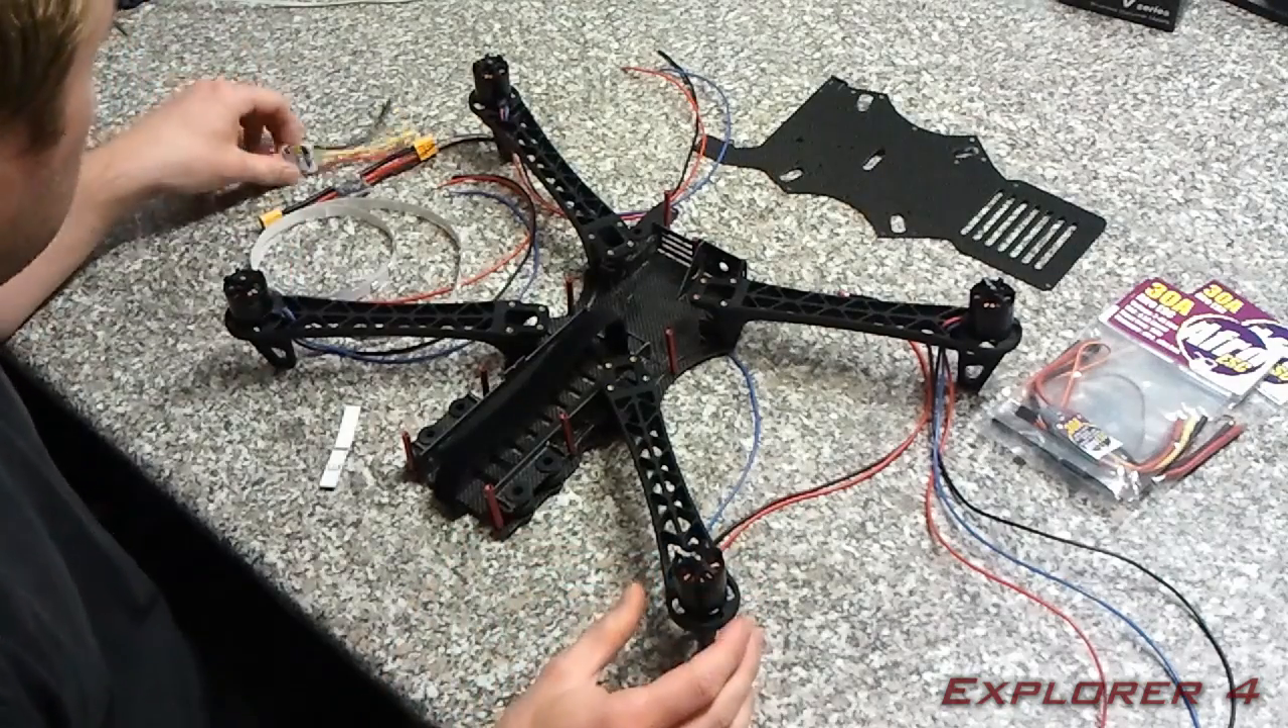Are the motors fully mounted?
Yes.